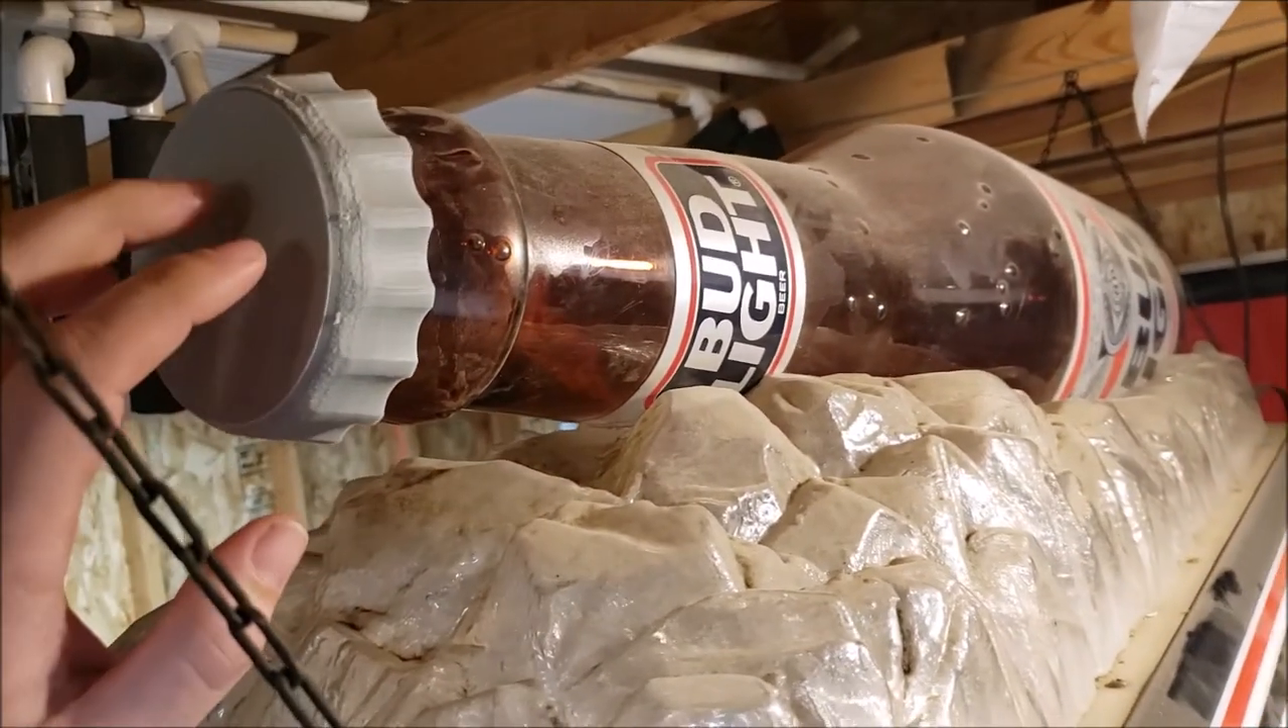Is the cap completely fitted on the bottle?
Yes.